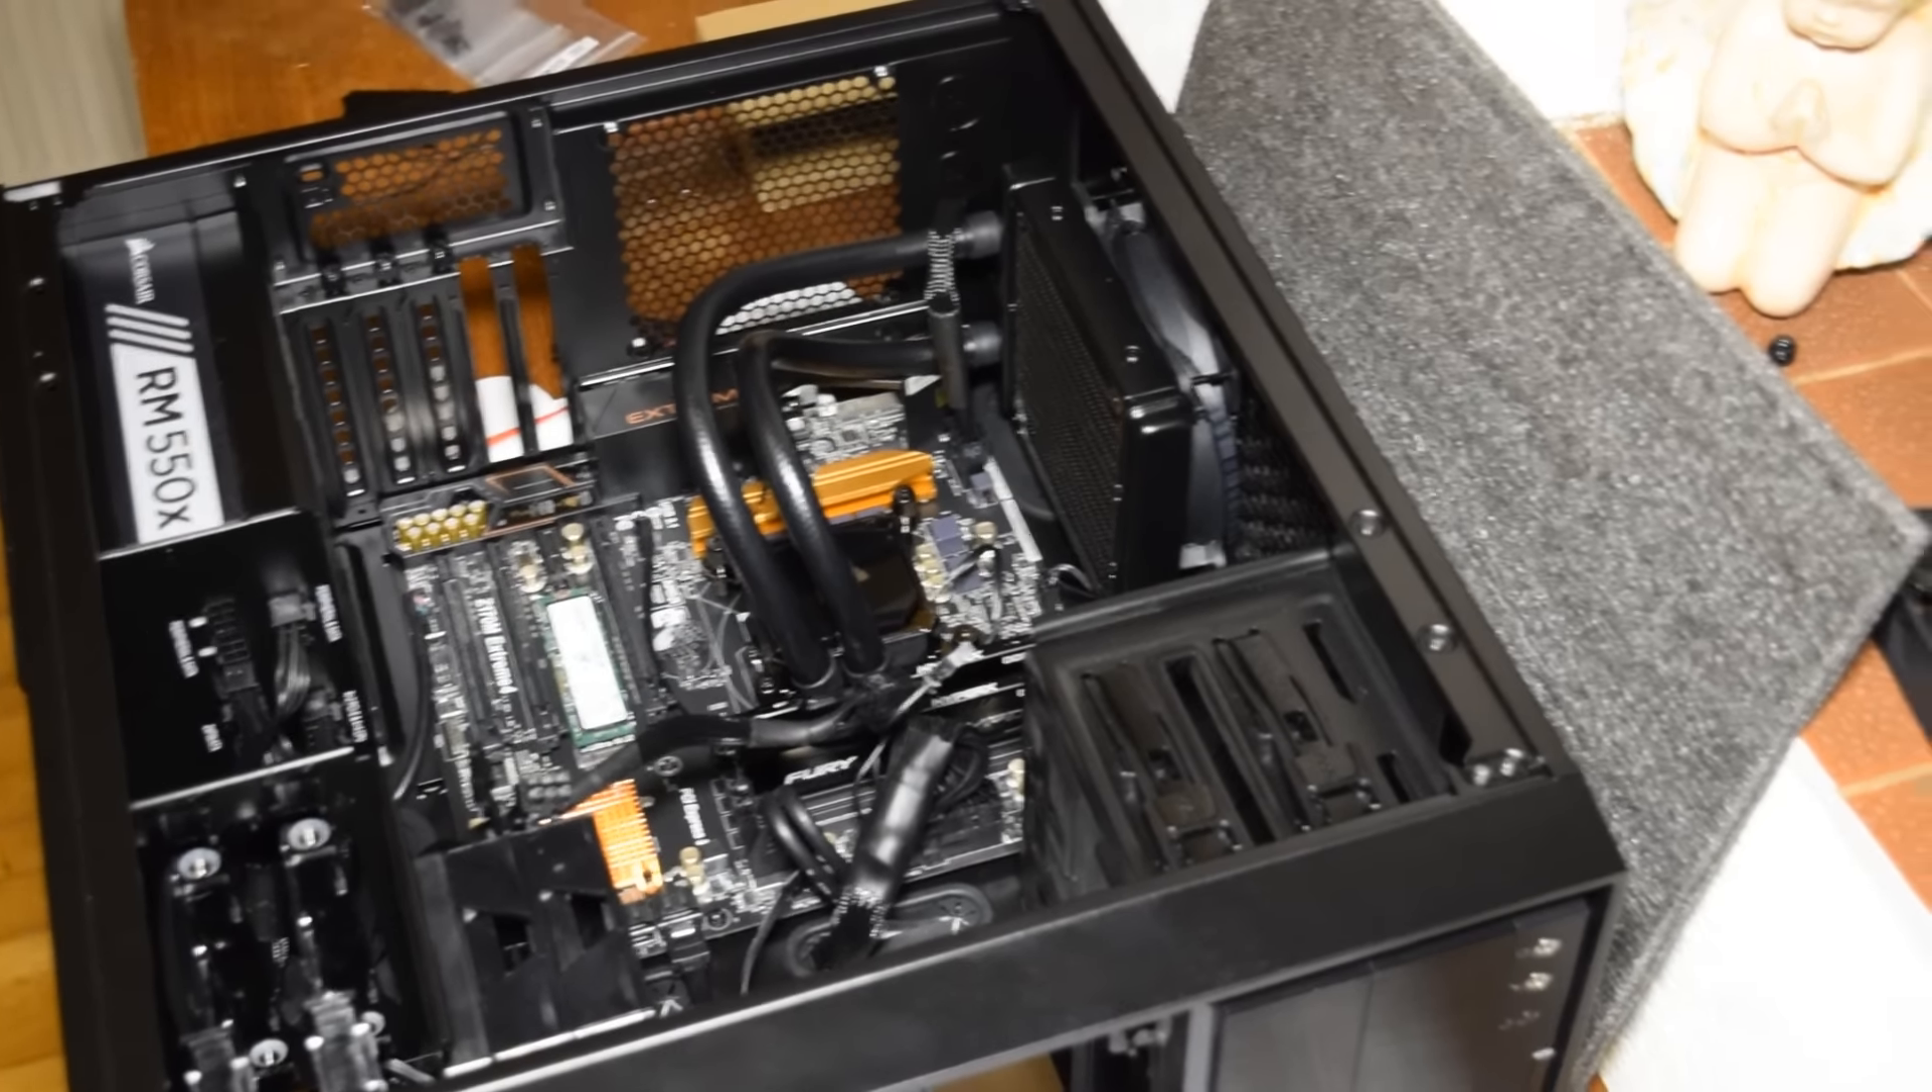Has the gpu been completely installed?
No.